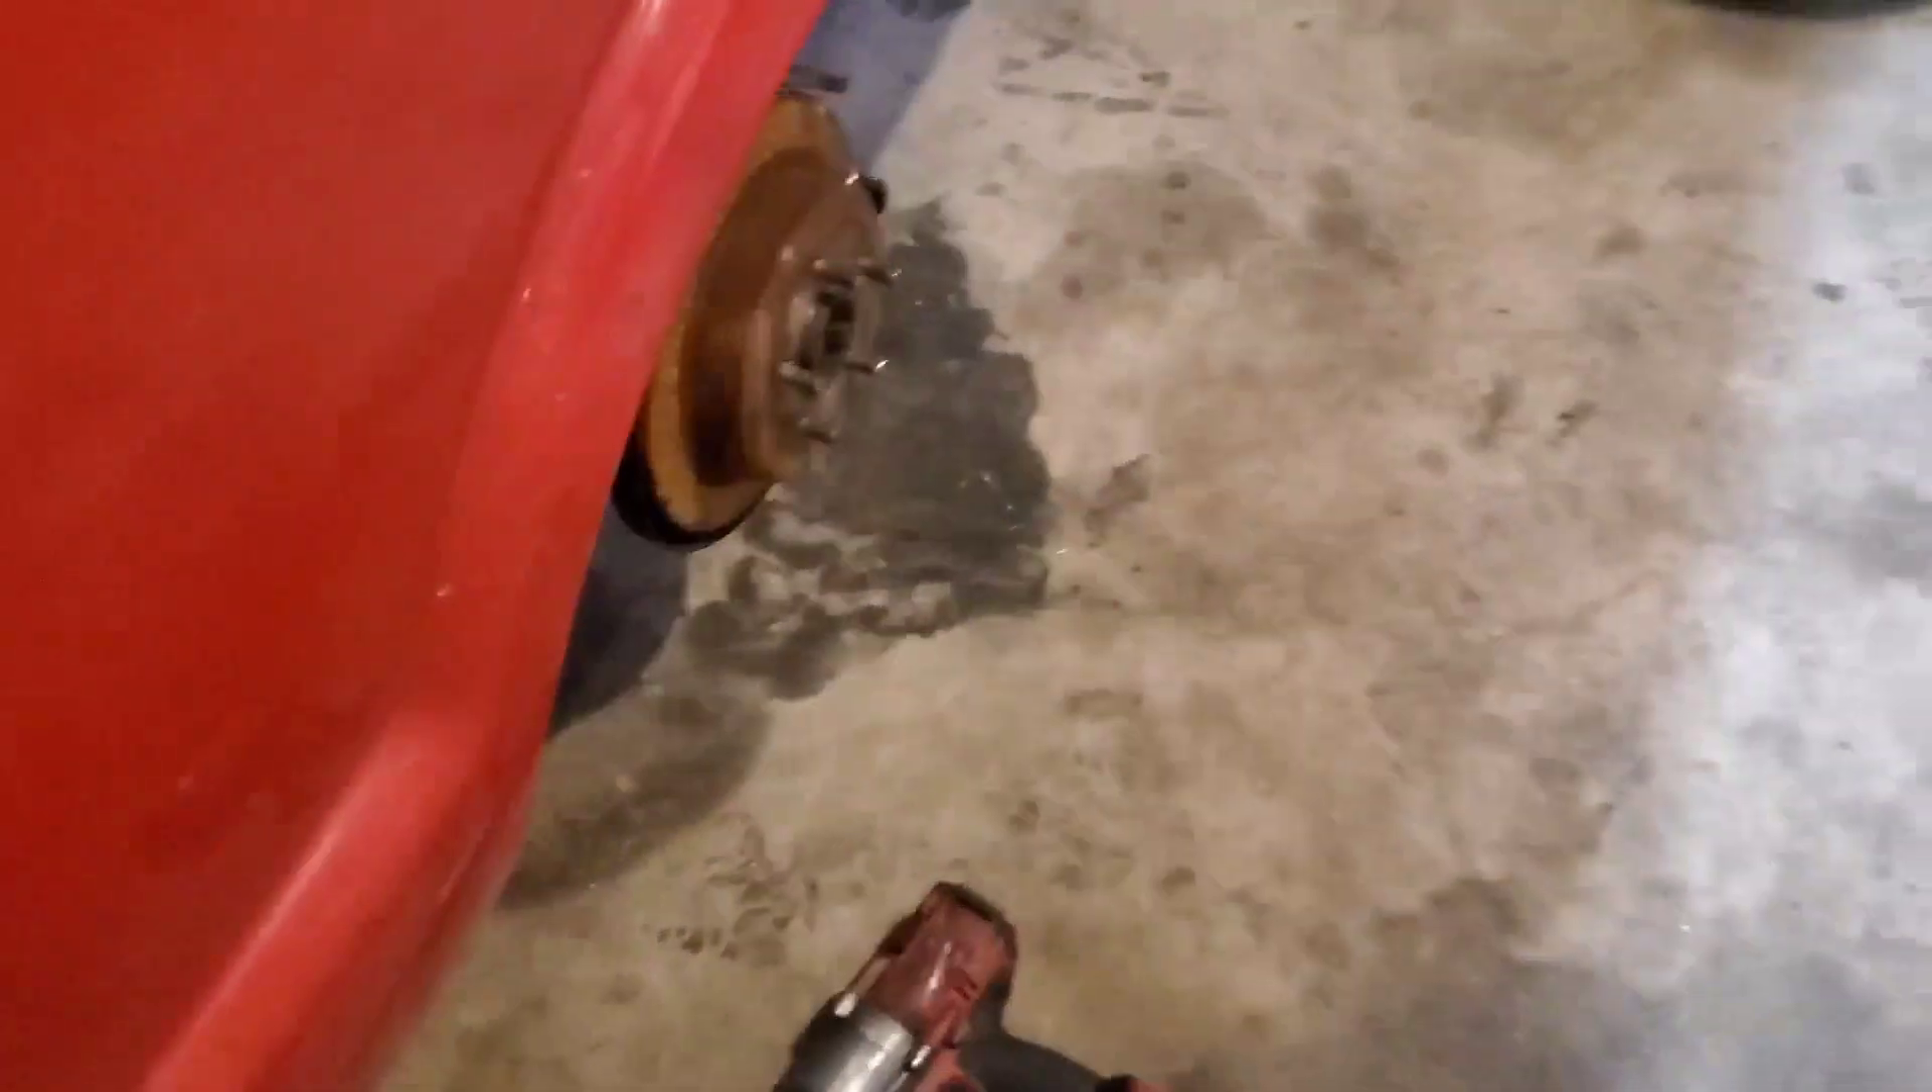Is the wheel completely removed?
Yes.